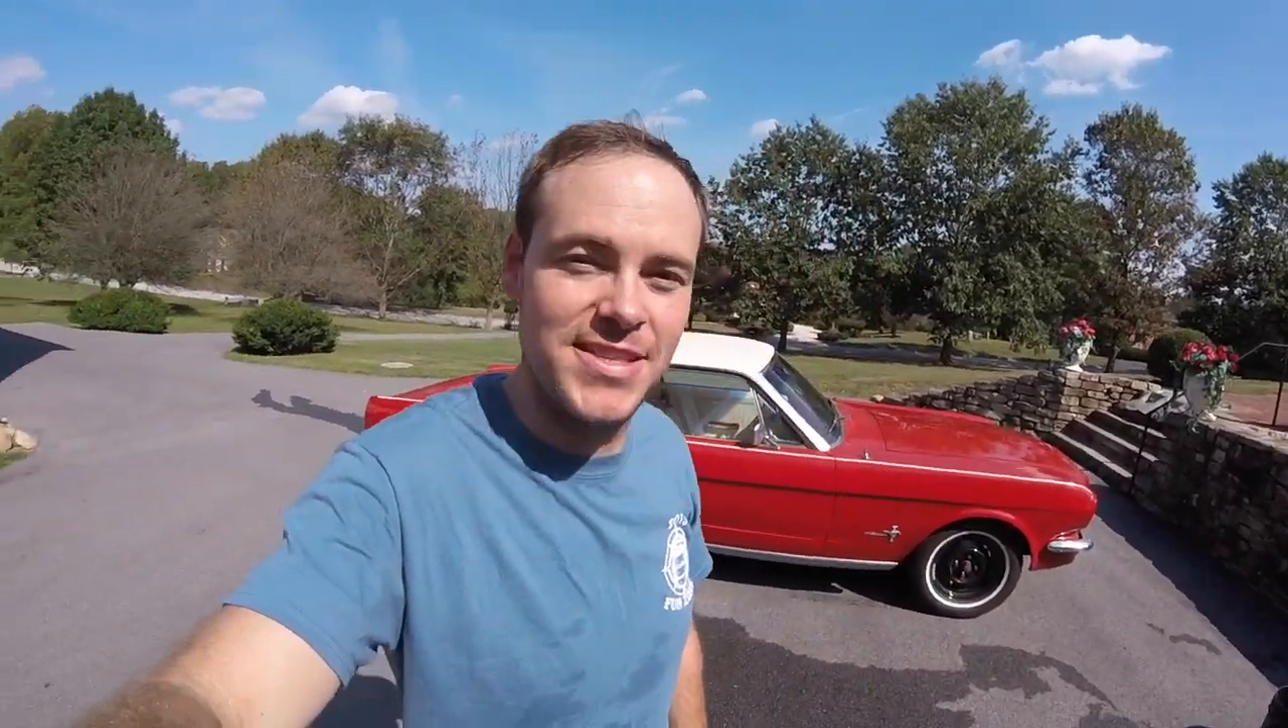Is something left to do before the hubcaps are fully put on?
Yes.